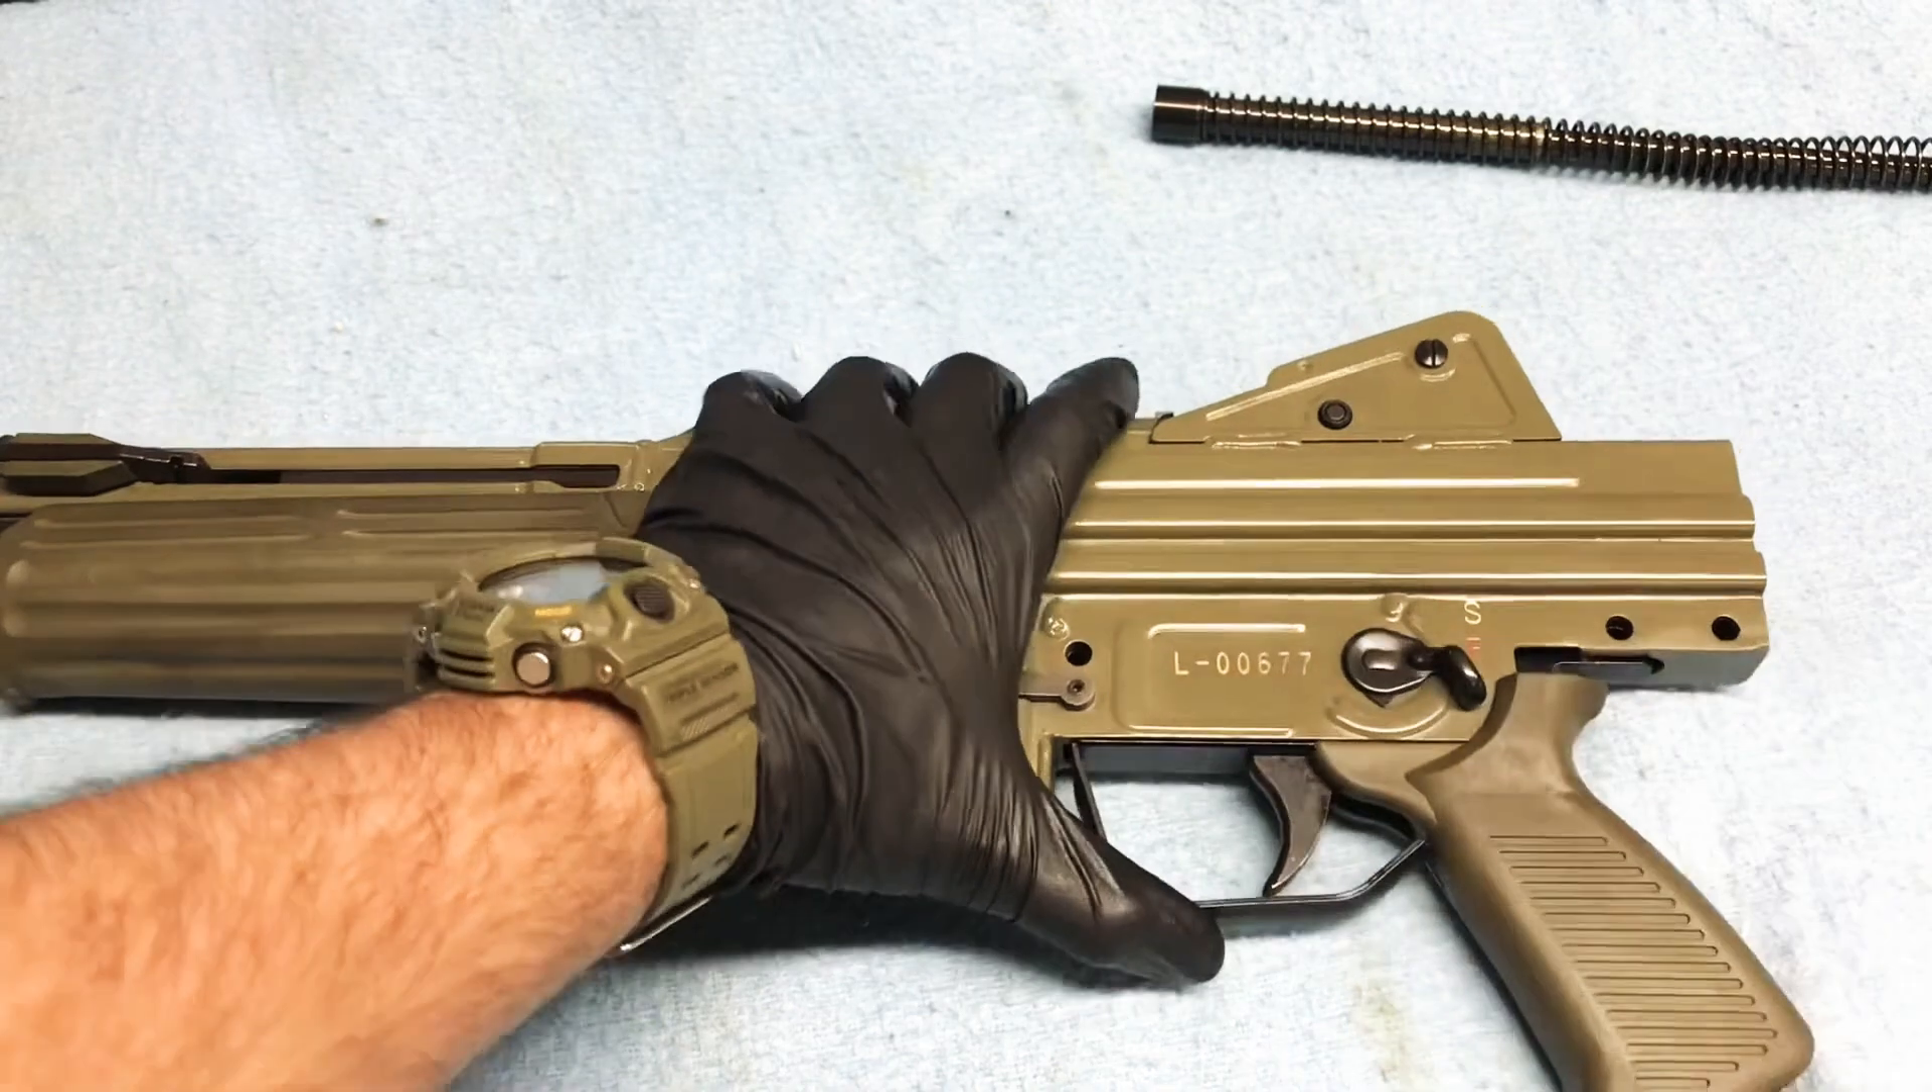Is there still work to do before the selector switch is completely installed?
No.